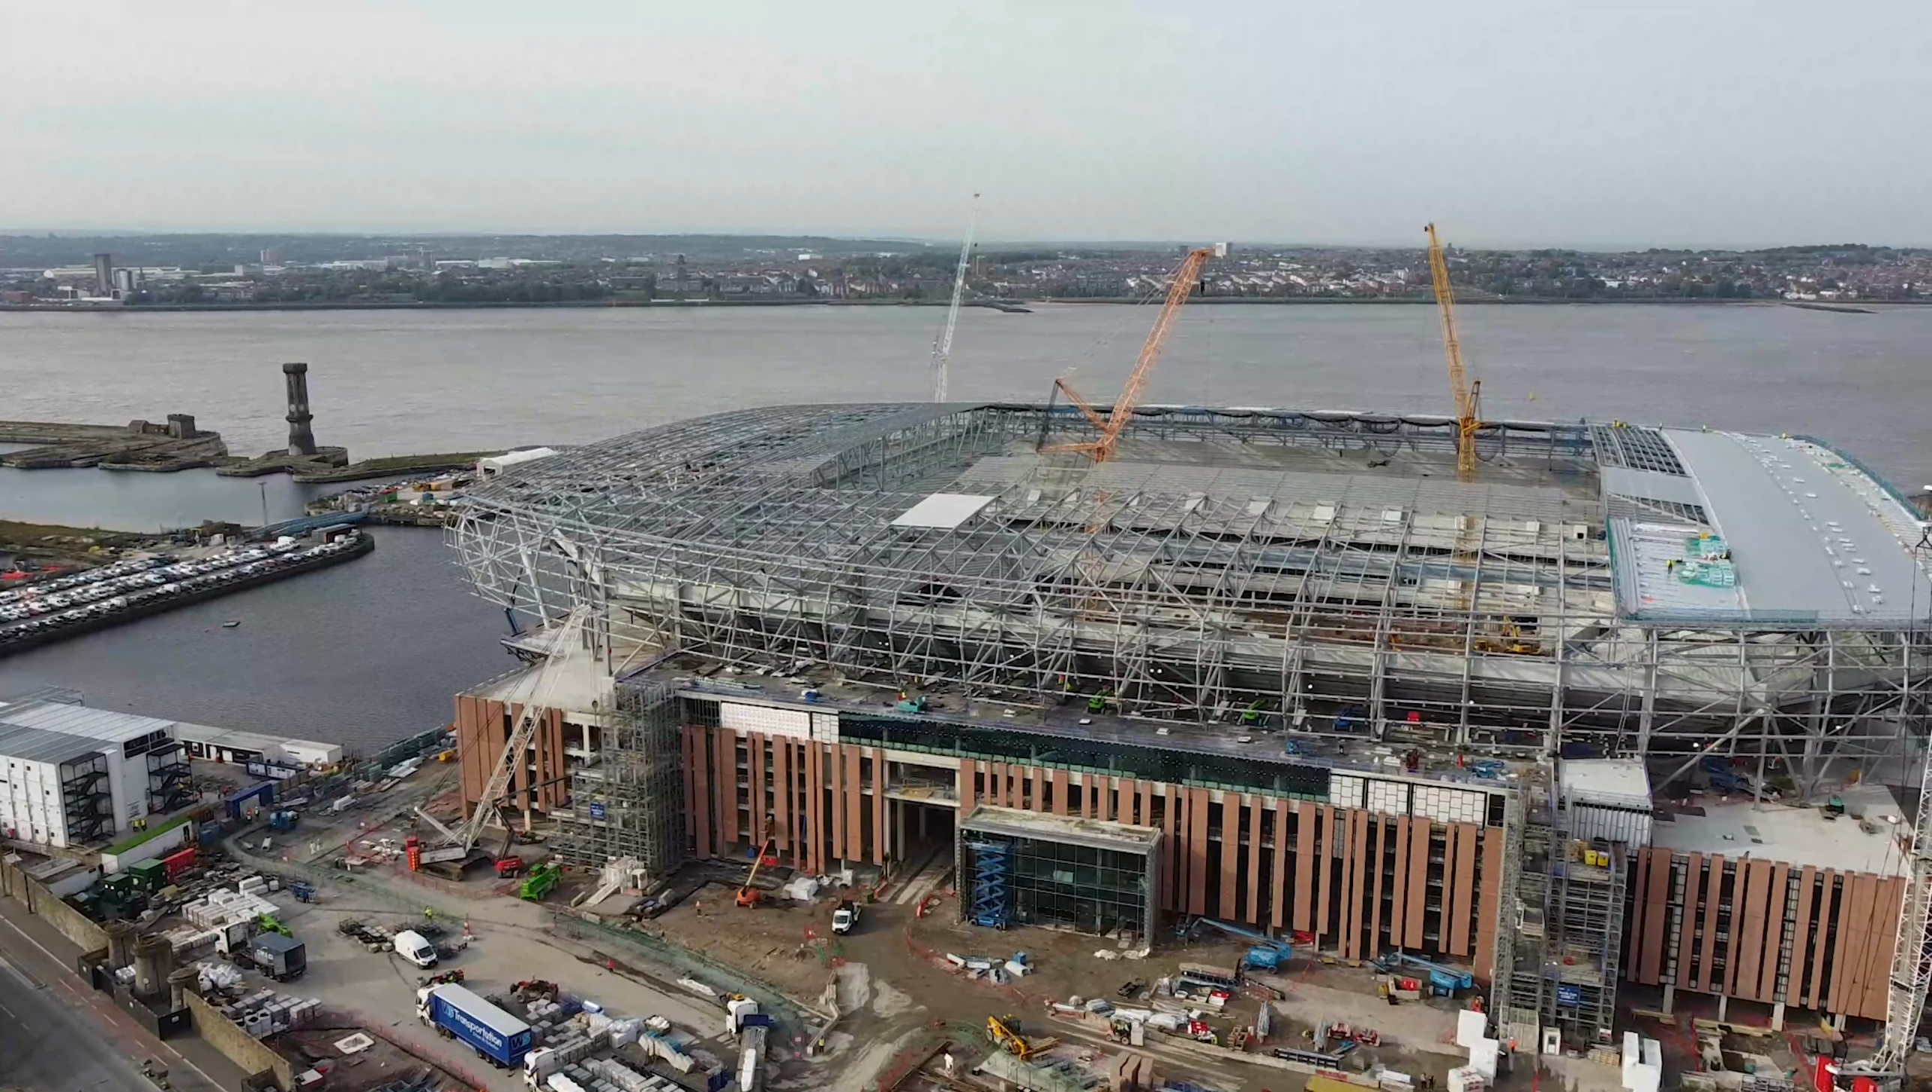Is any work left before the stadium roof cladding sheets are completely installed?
Yes.